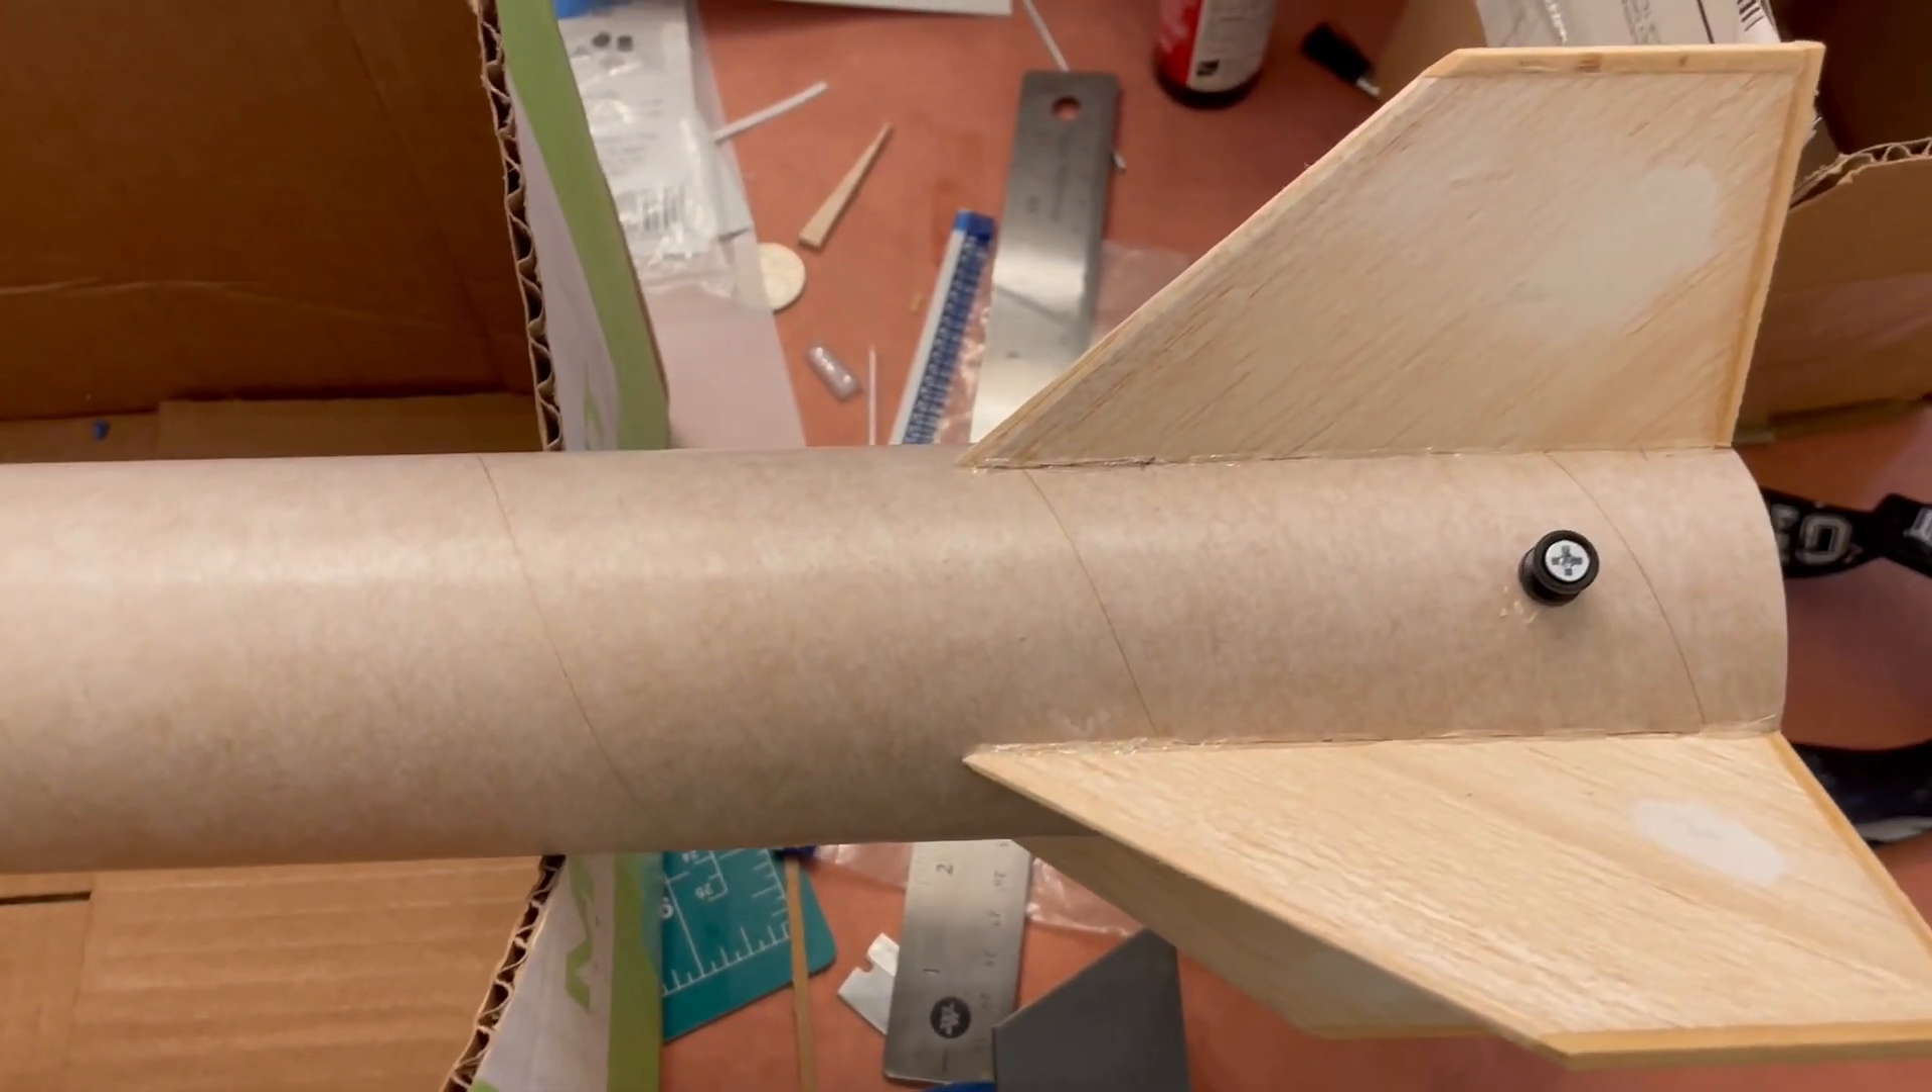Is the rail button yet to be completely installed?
No.